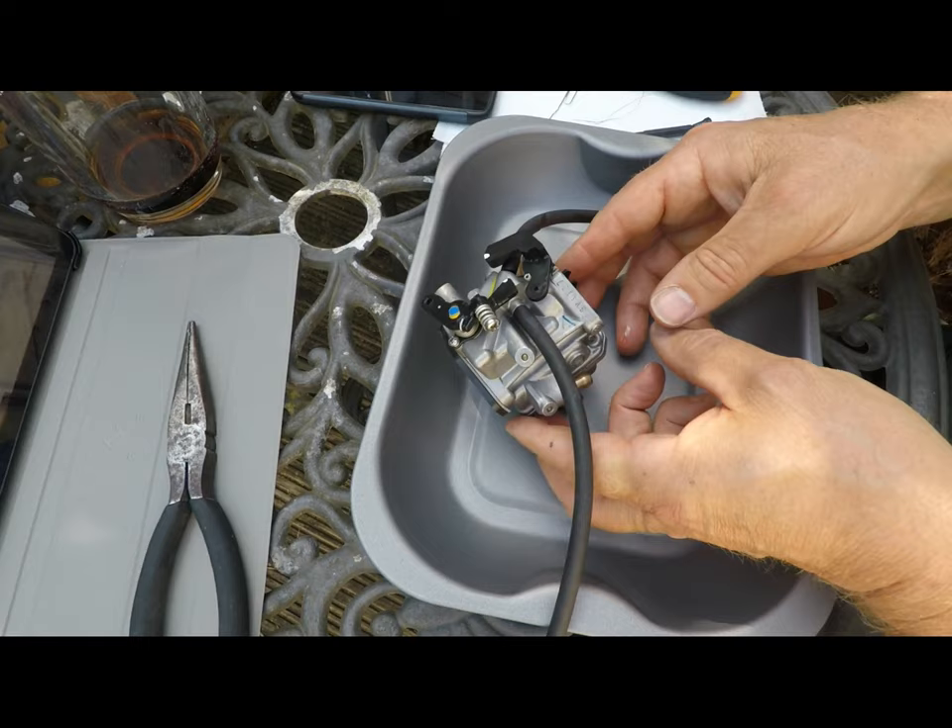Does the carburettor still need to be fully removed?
No.